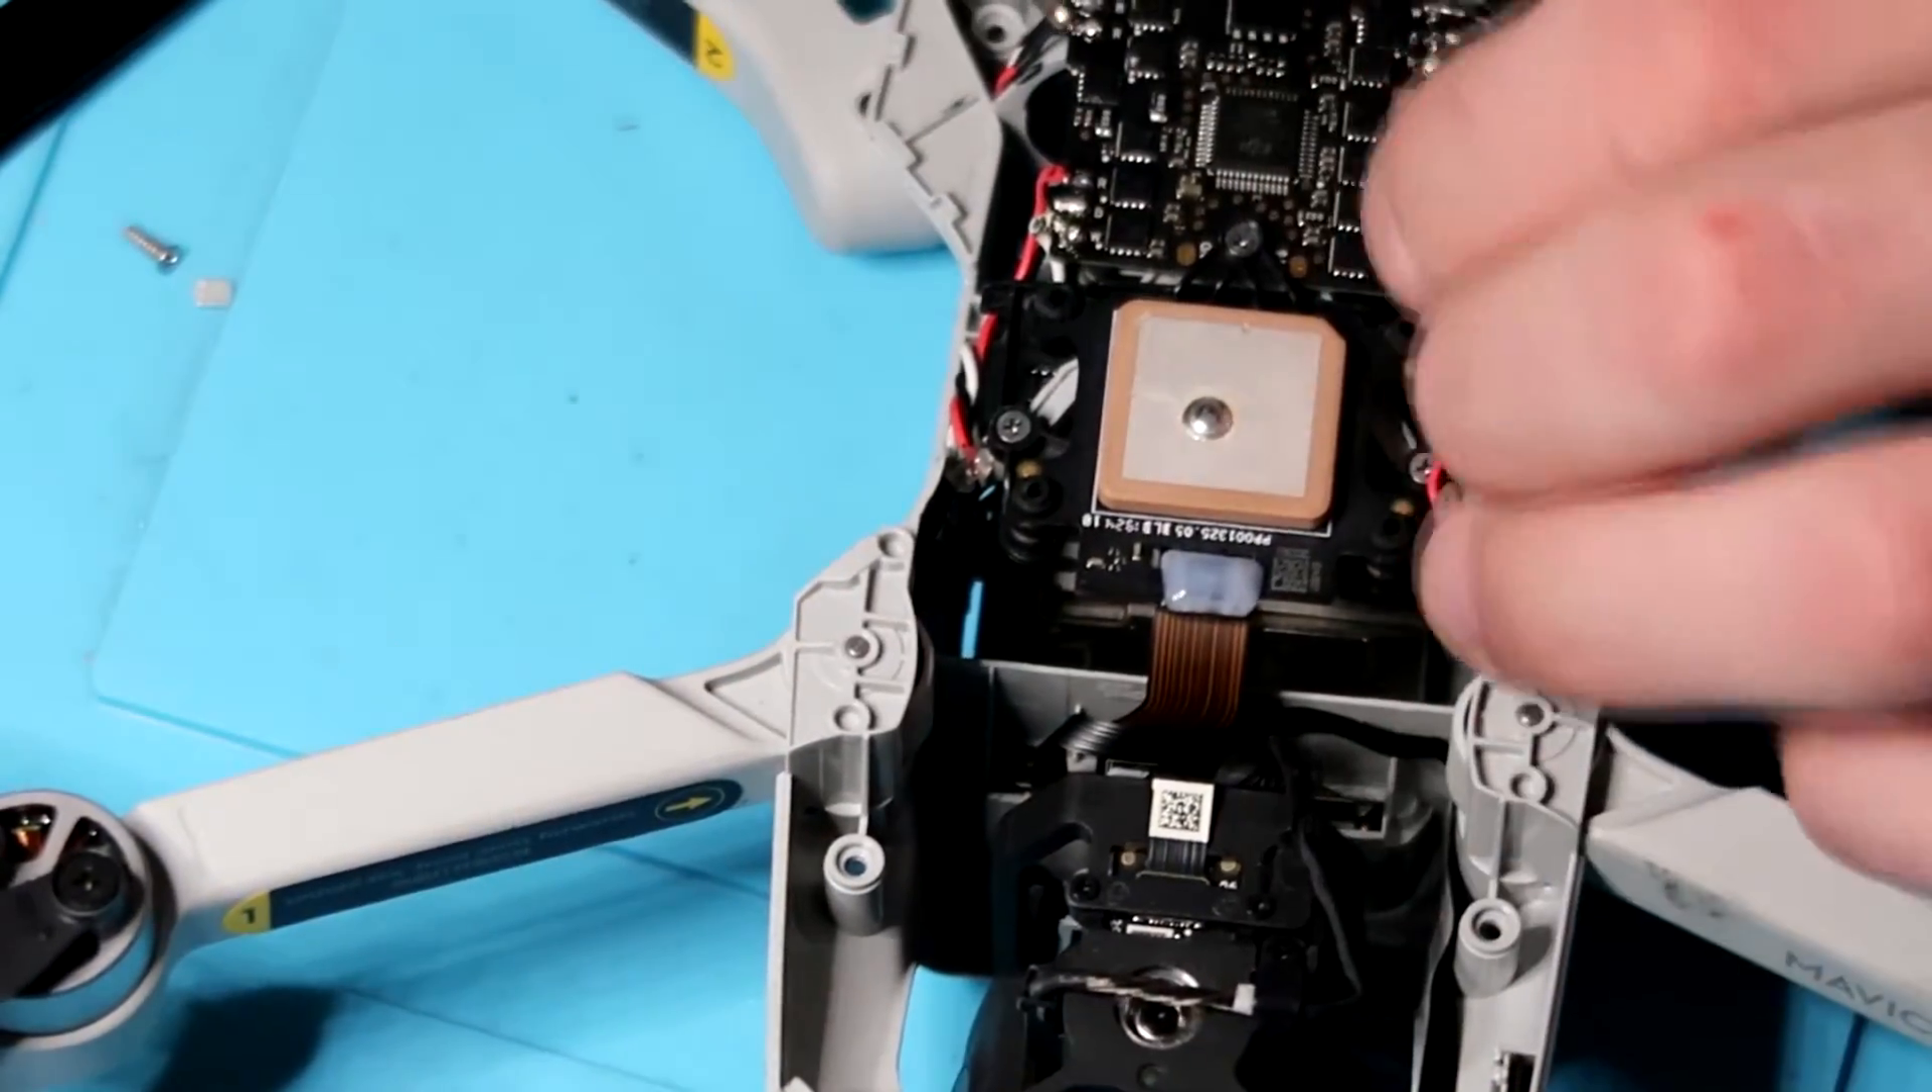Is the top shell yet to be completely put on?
Yes.